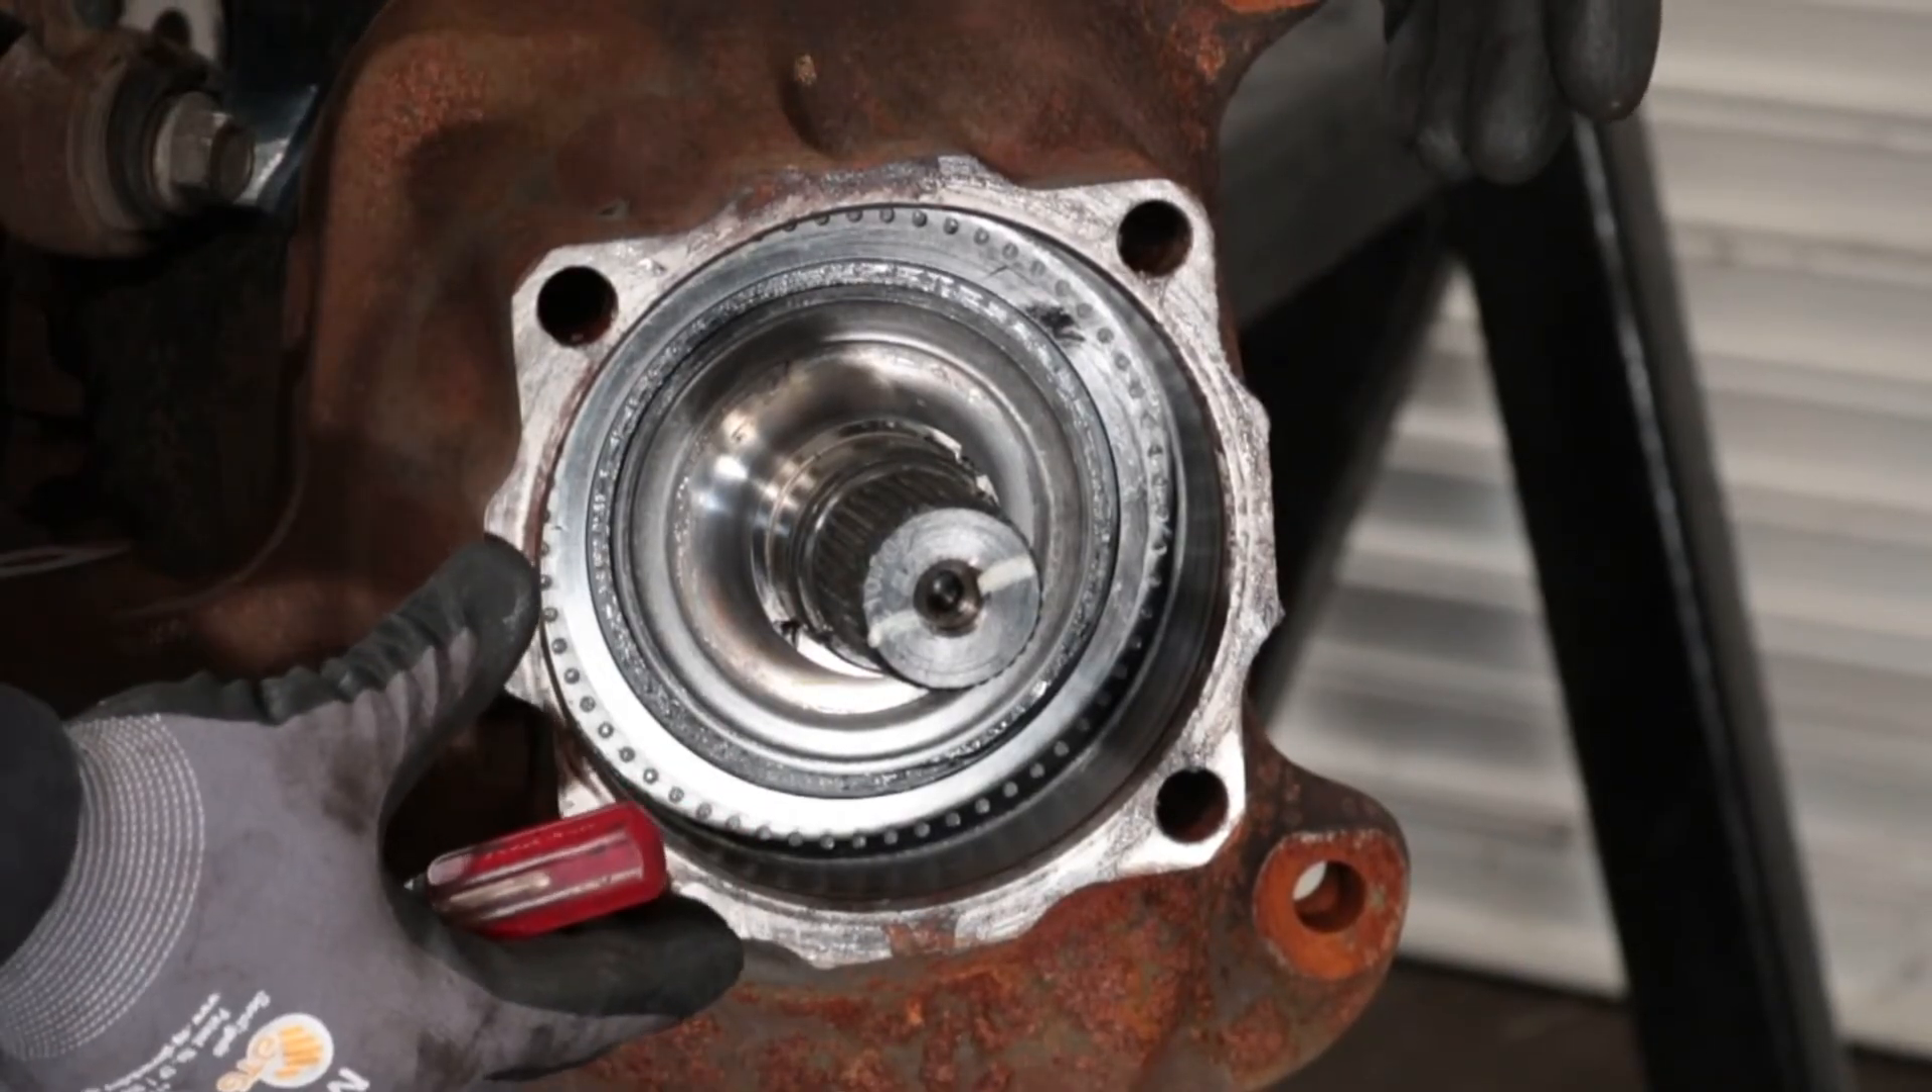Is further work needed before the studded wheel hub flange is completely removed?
No.